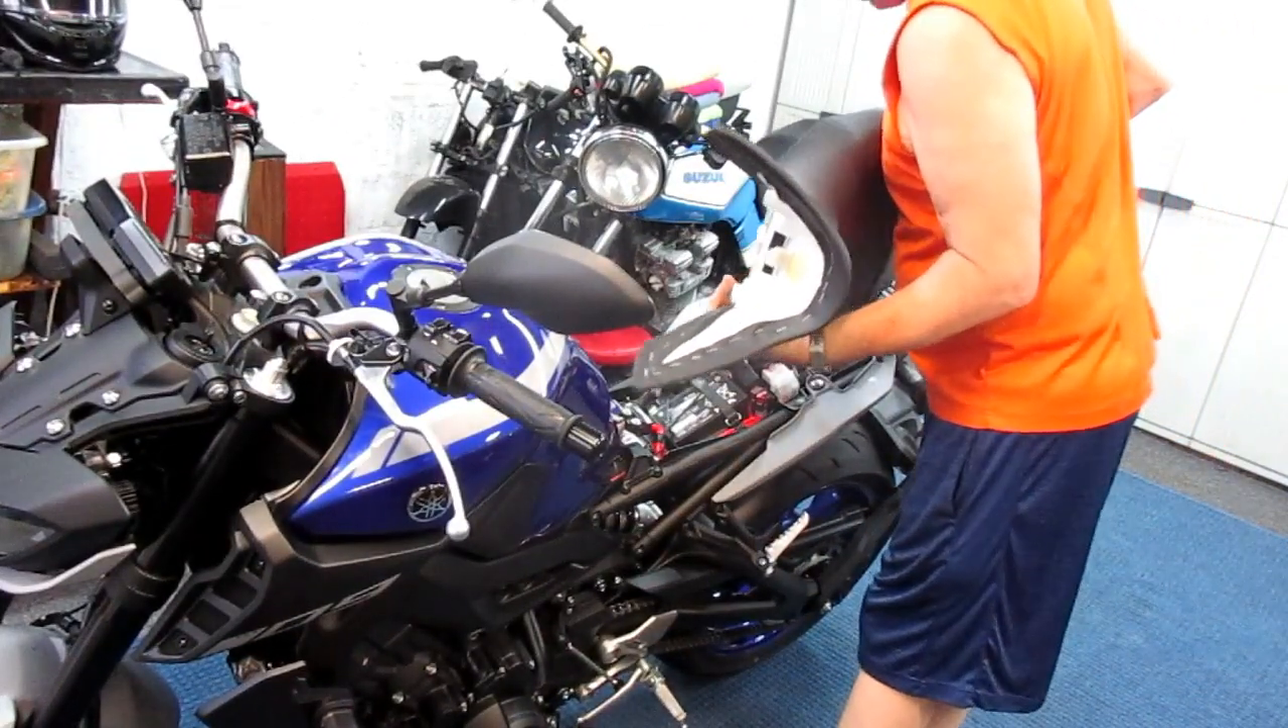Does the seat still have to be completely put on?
Yes.